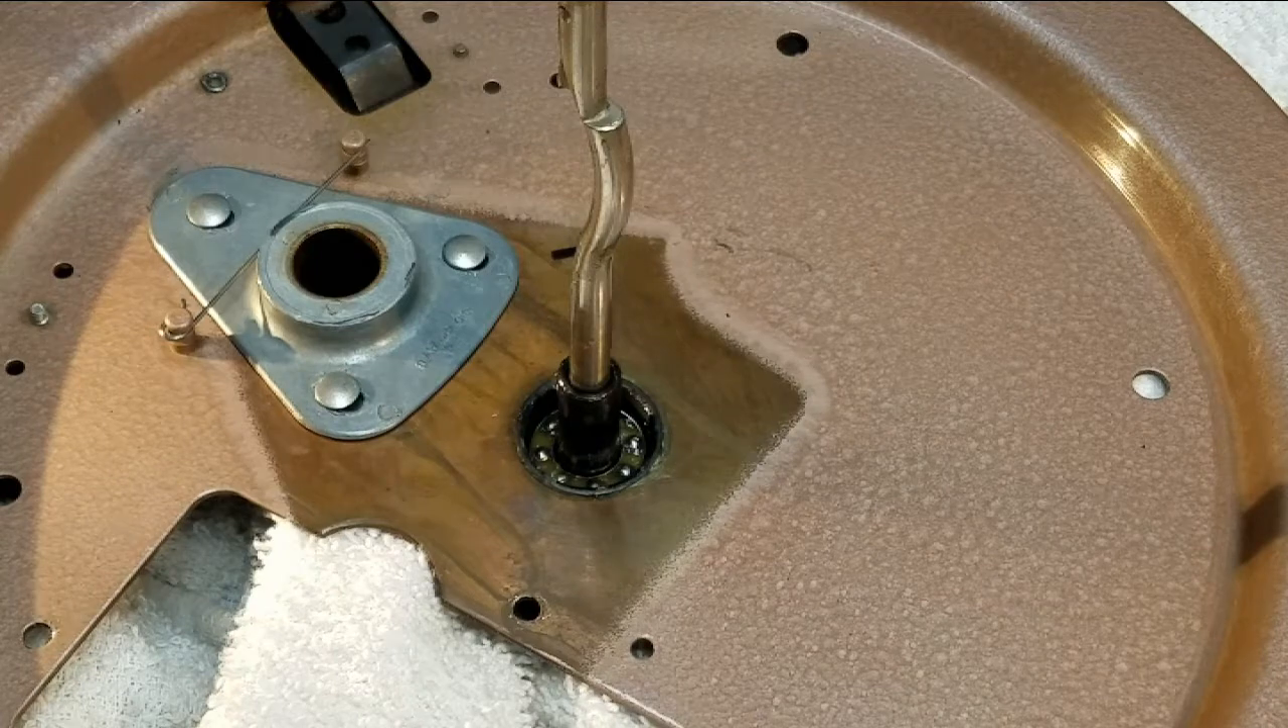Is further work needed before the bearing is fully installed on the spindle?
No.